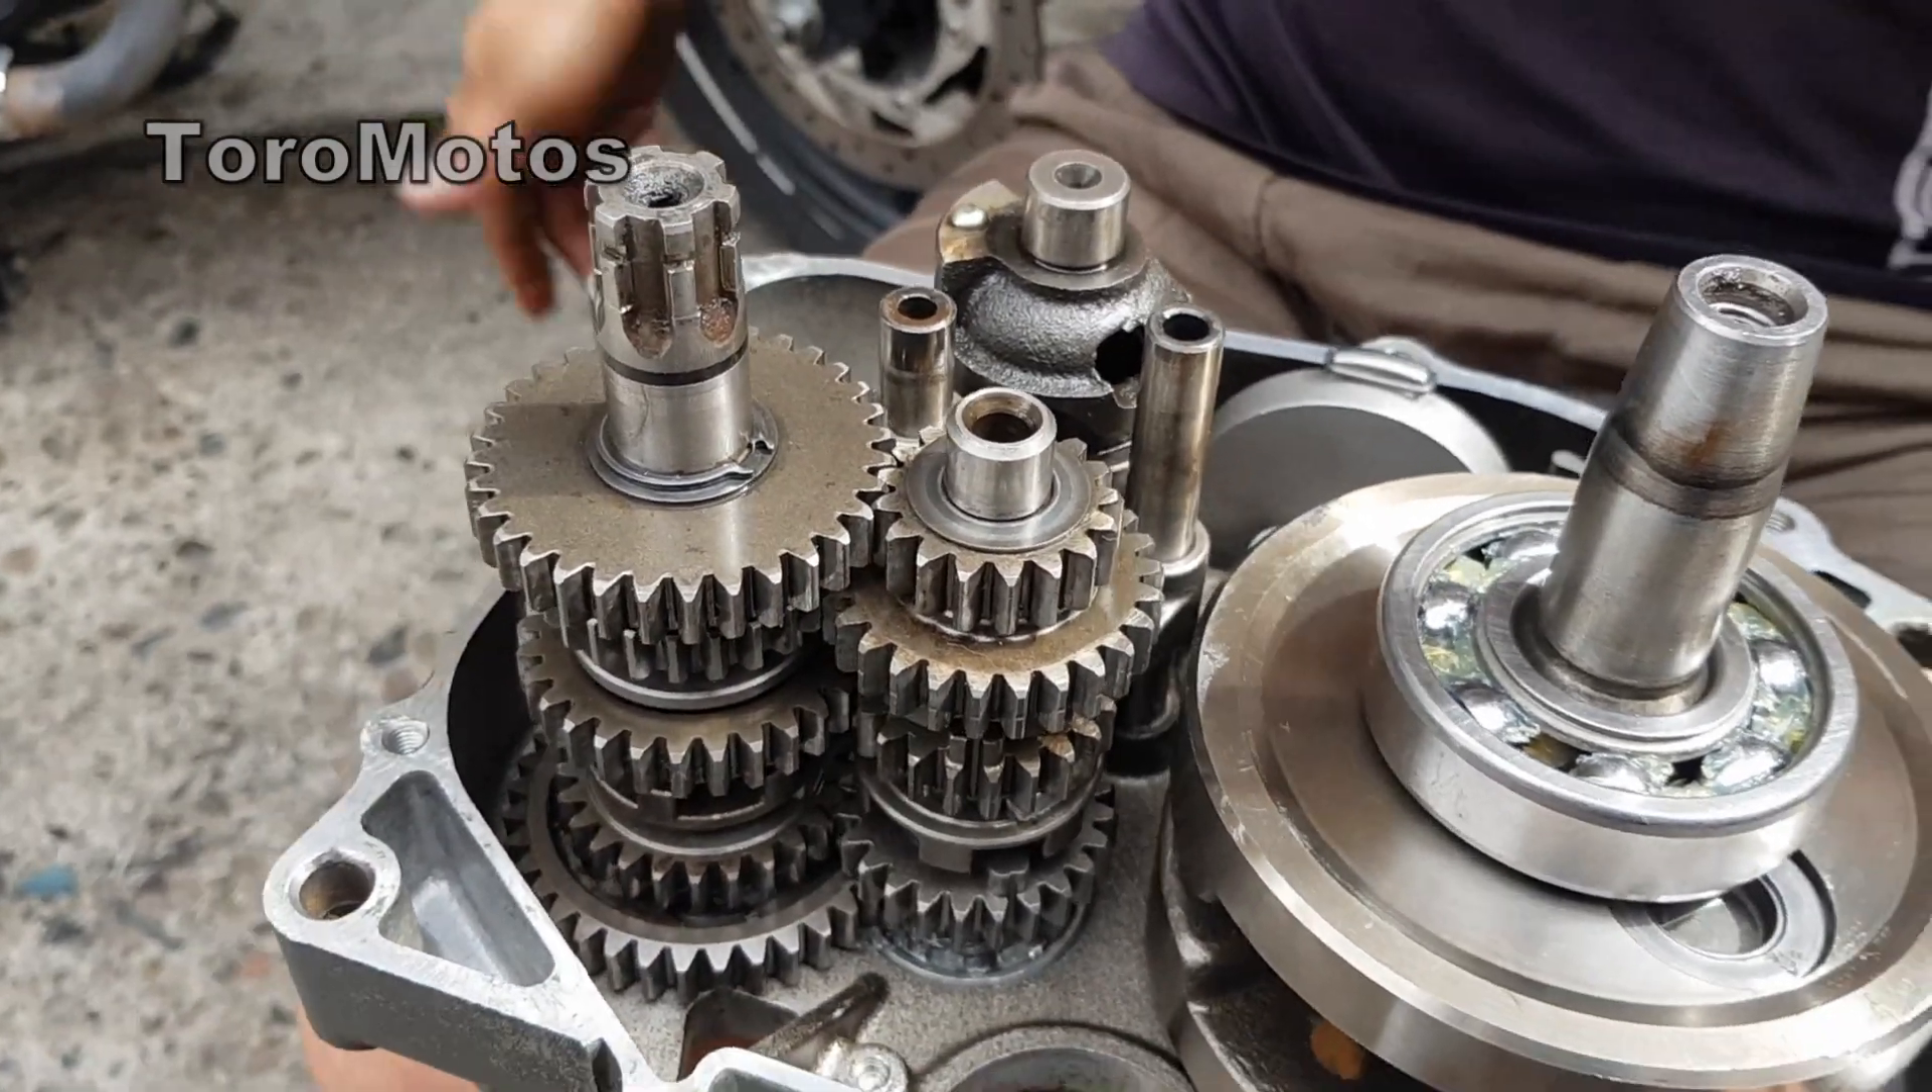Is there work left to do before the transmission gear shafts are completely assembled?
No.